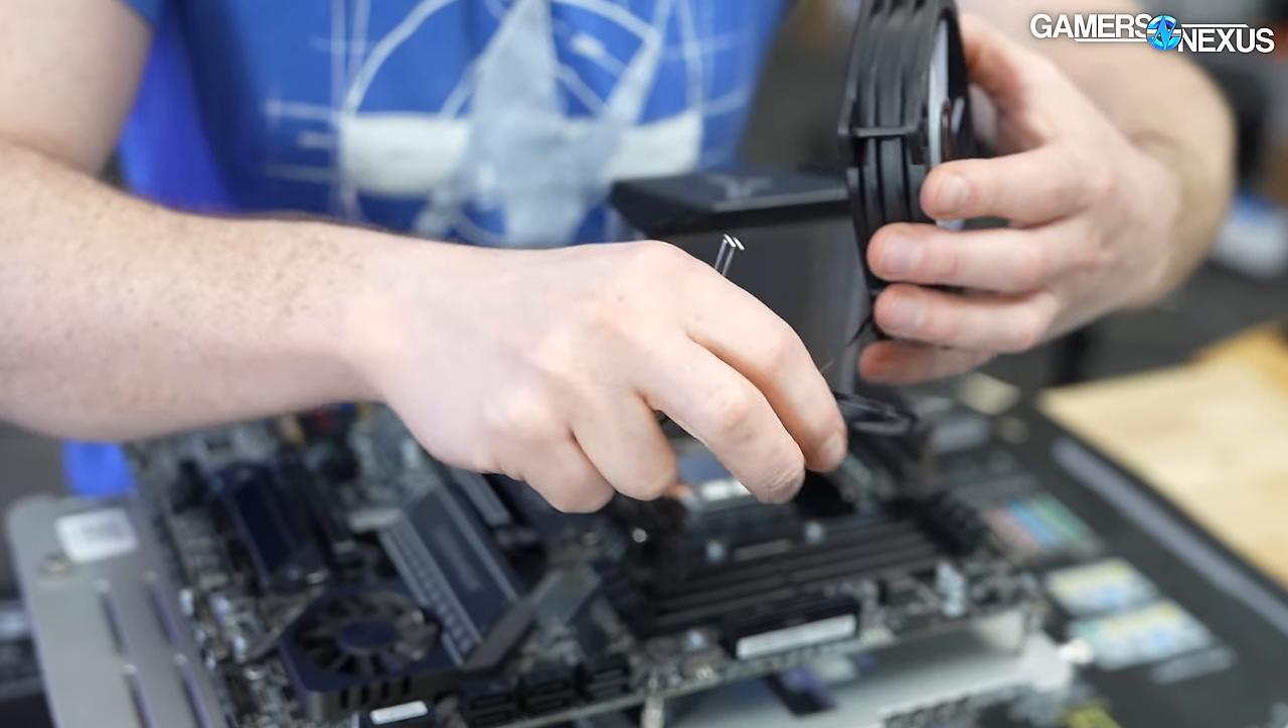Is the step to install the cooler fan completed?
No.